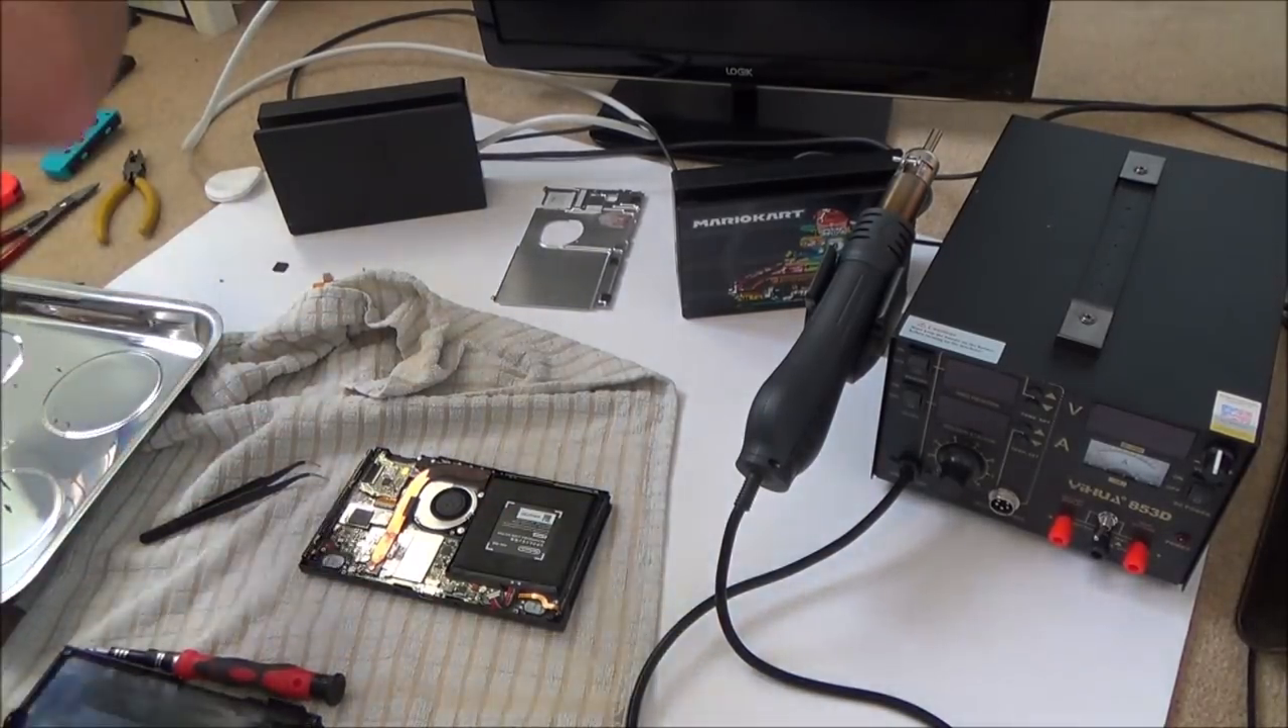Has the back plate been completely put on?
No.